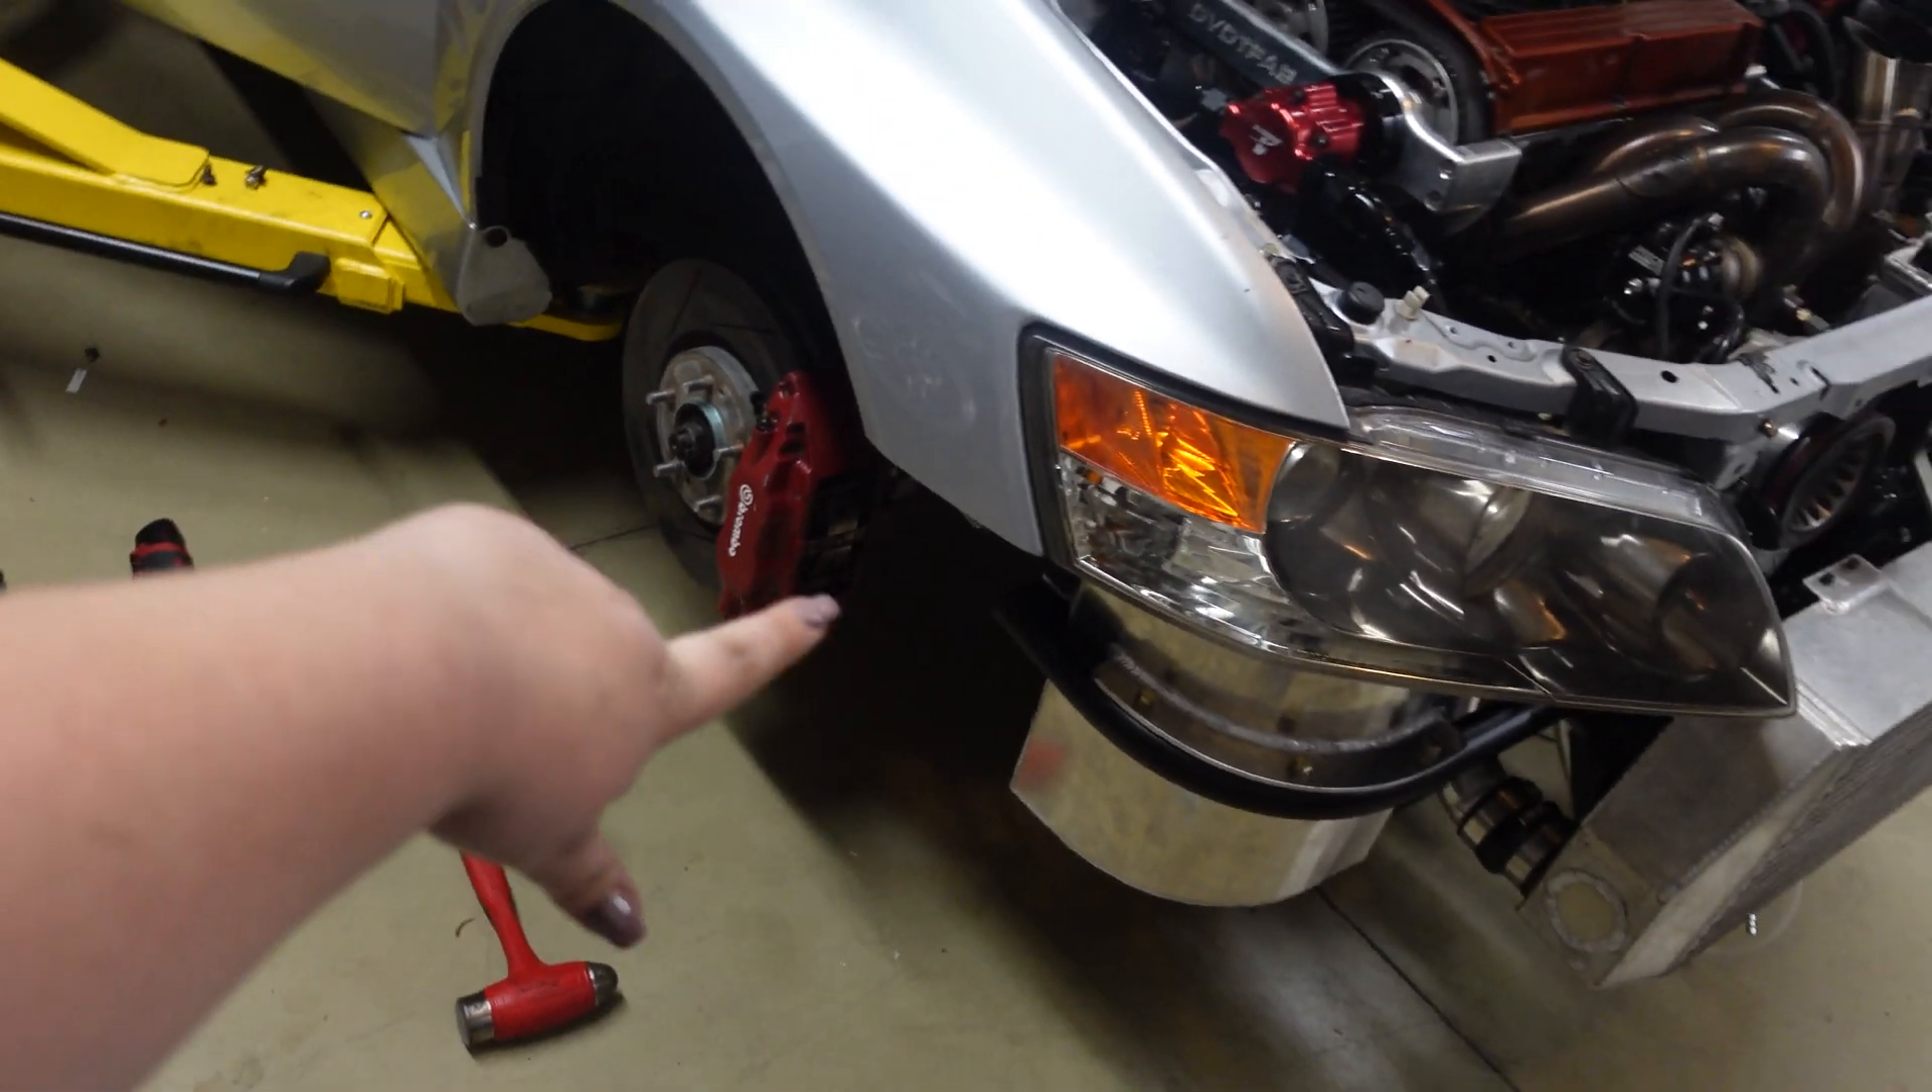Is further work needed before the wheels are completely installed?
Yes.